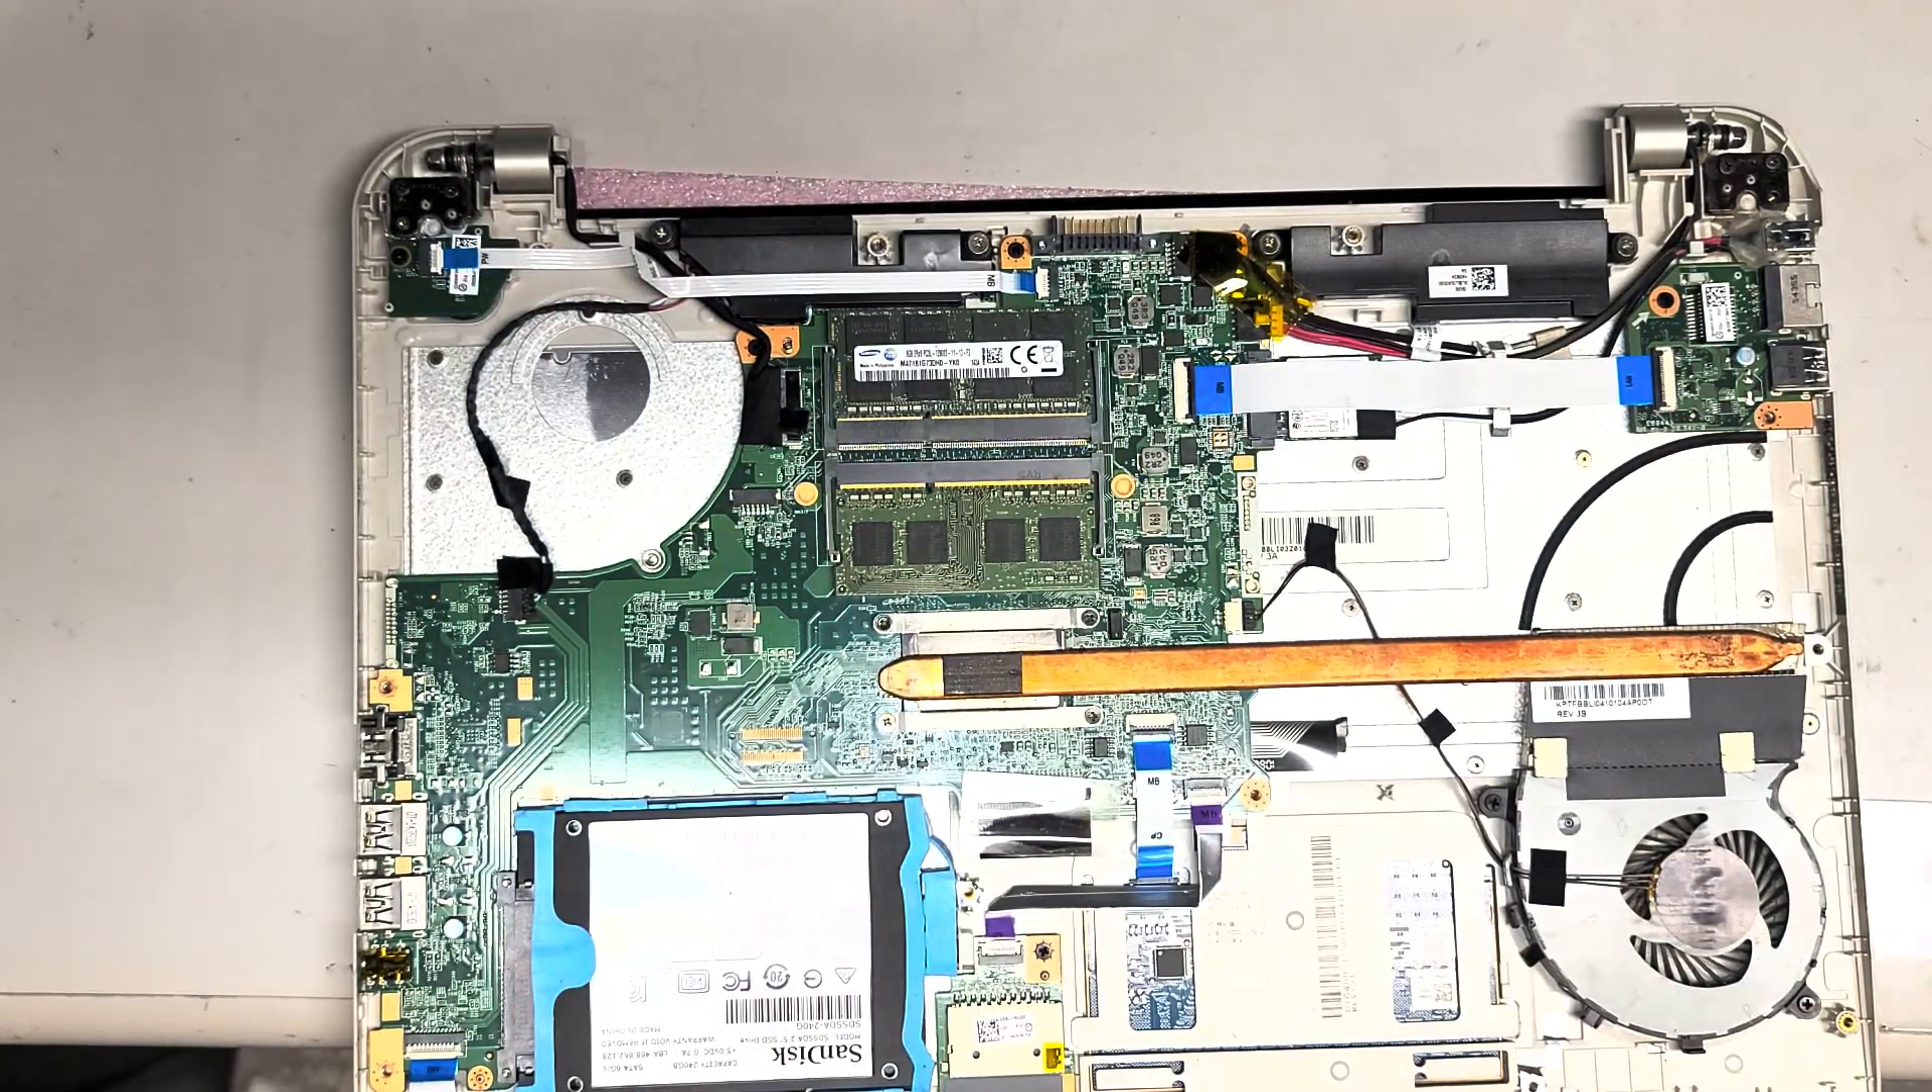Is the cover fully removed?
Yes.